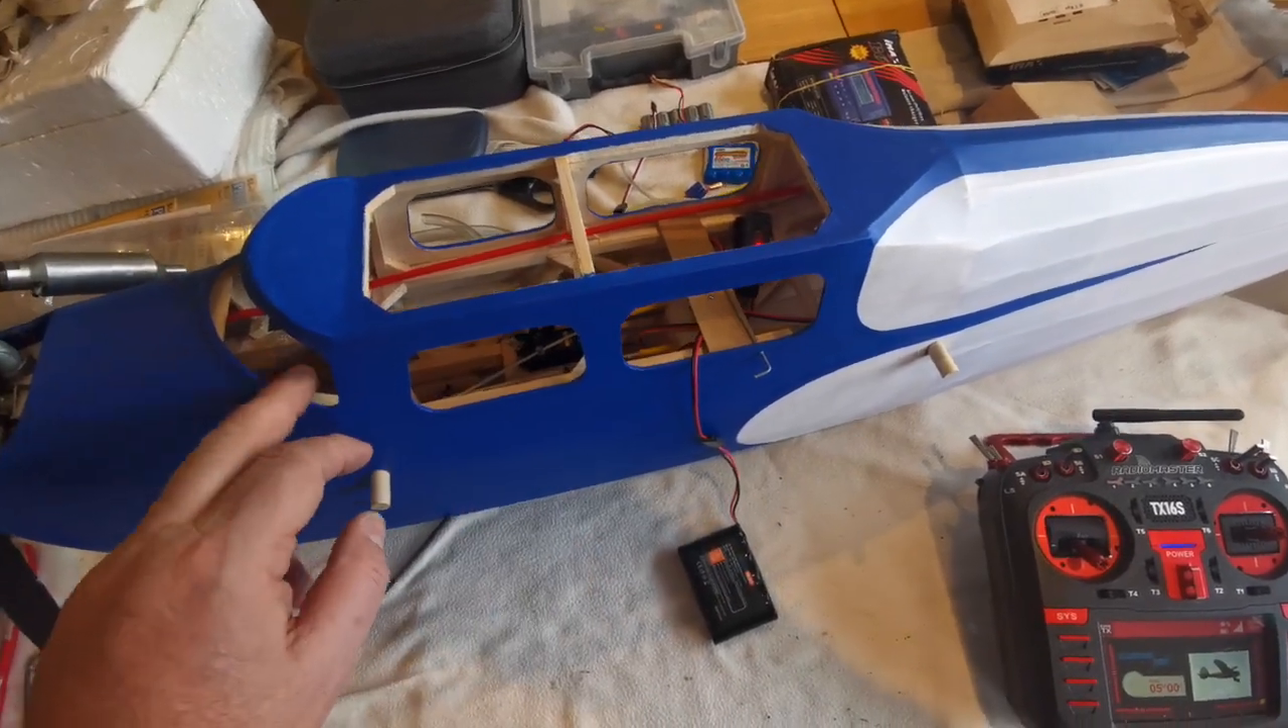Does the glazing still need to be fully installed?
Yes.